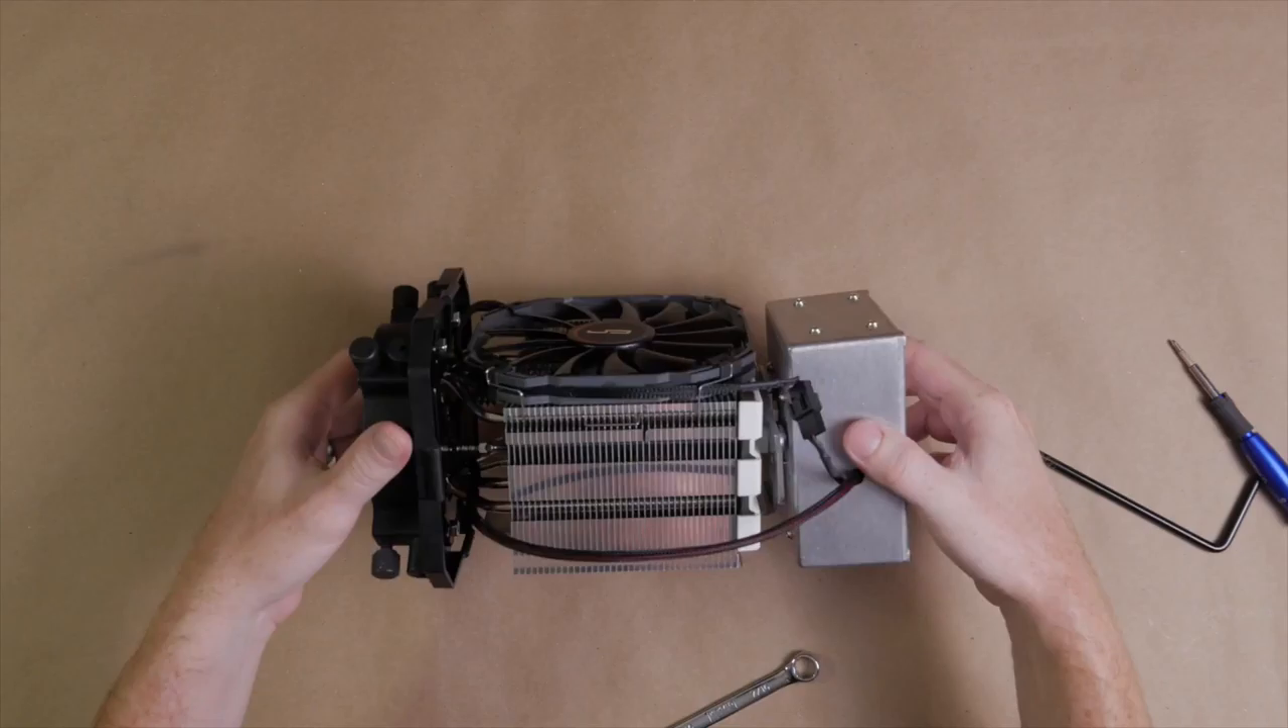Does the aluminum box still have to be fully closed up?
No.